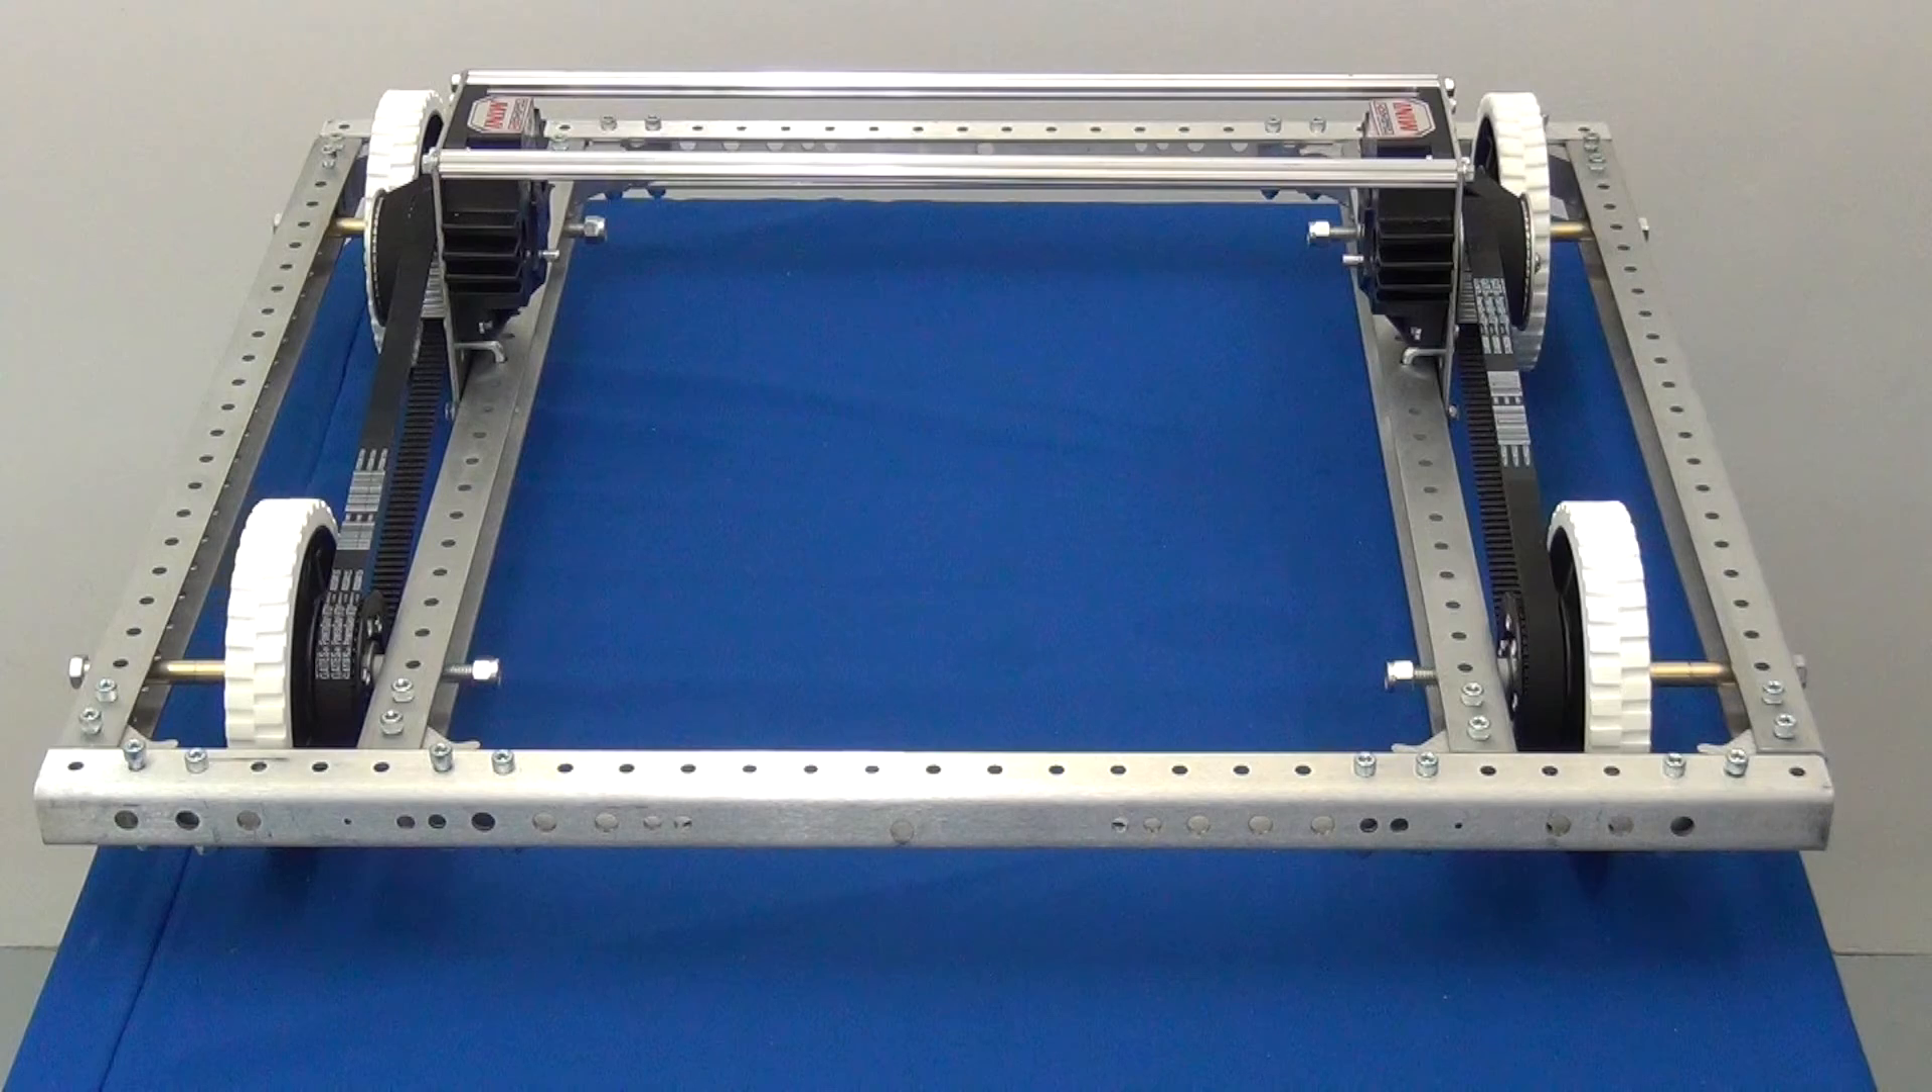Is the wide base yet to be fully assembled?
No.